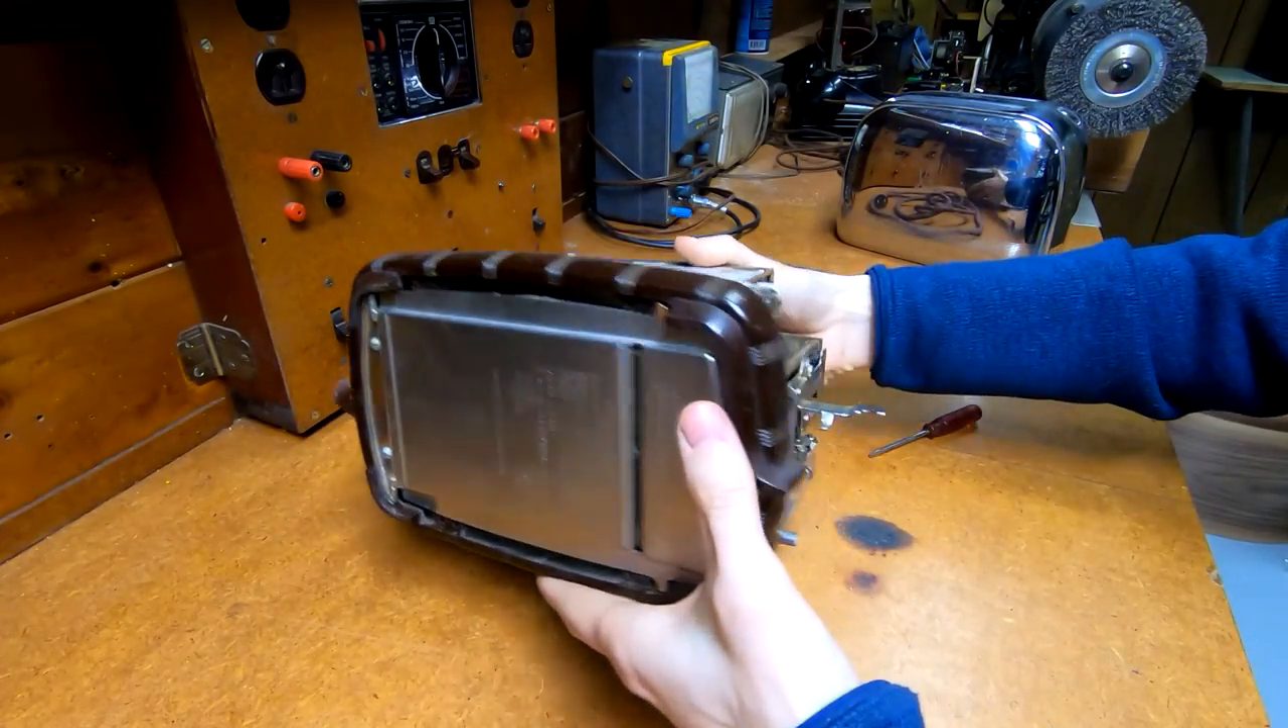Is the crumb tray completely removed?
No.